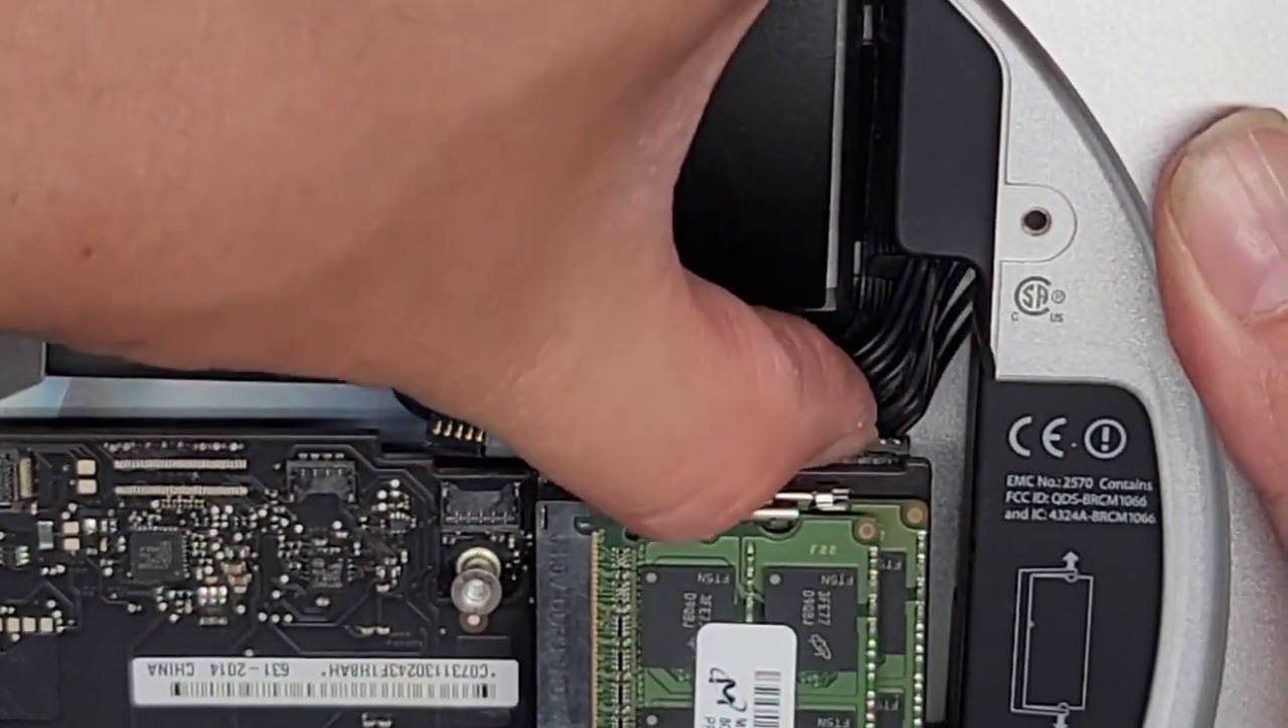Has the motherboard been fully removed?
No.